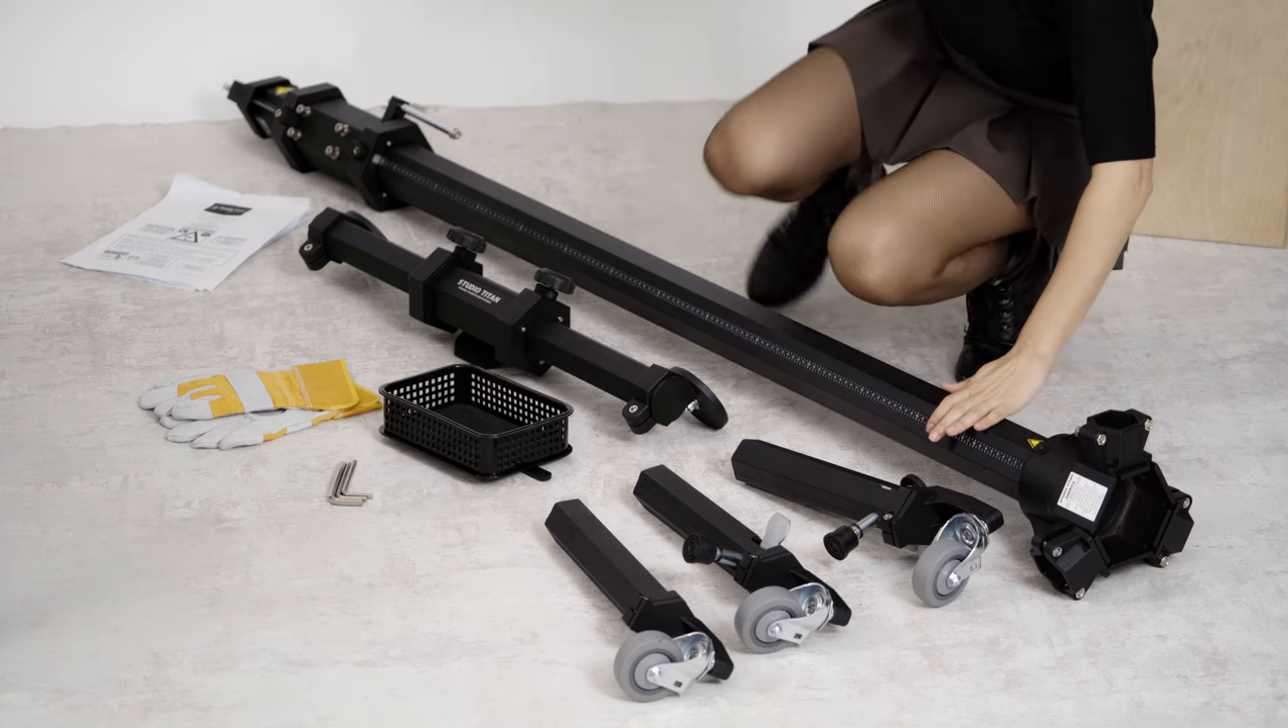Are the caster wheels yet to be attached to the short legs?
No.